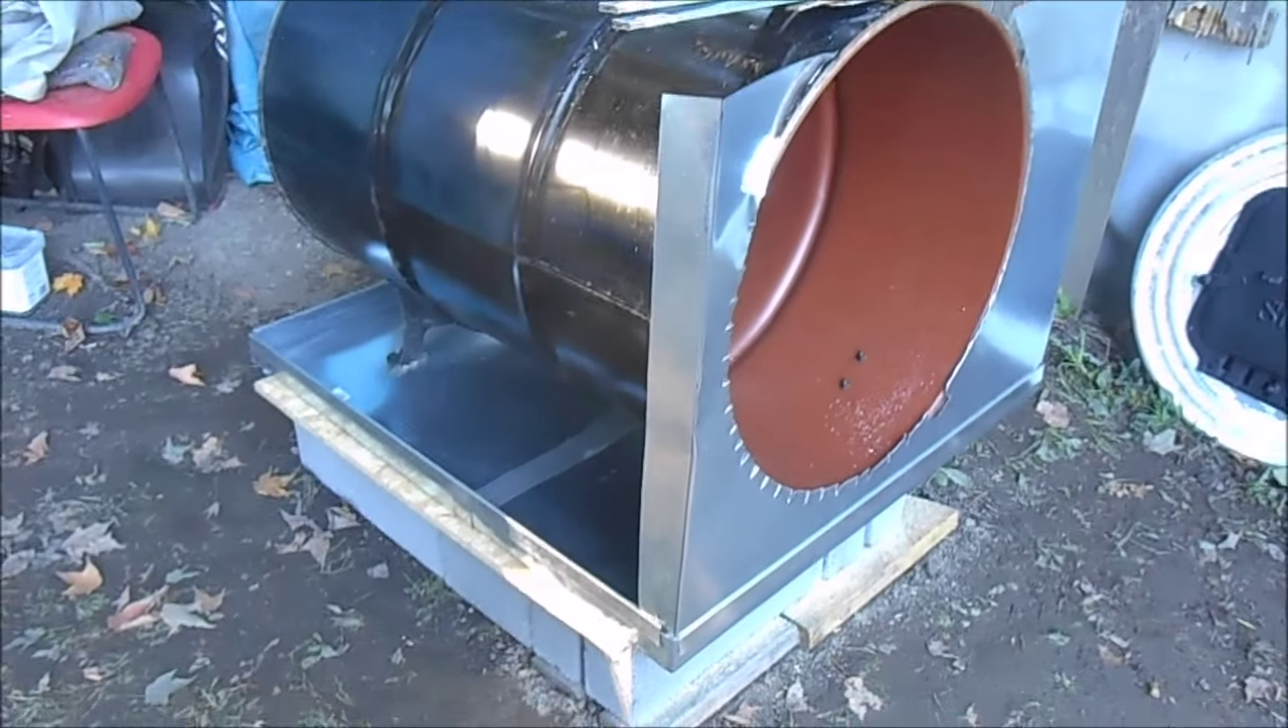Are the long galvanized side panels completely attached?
No.